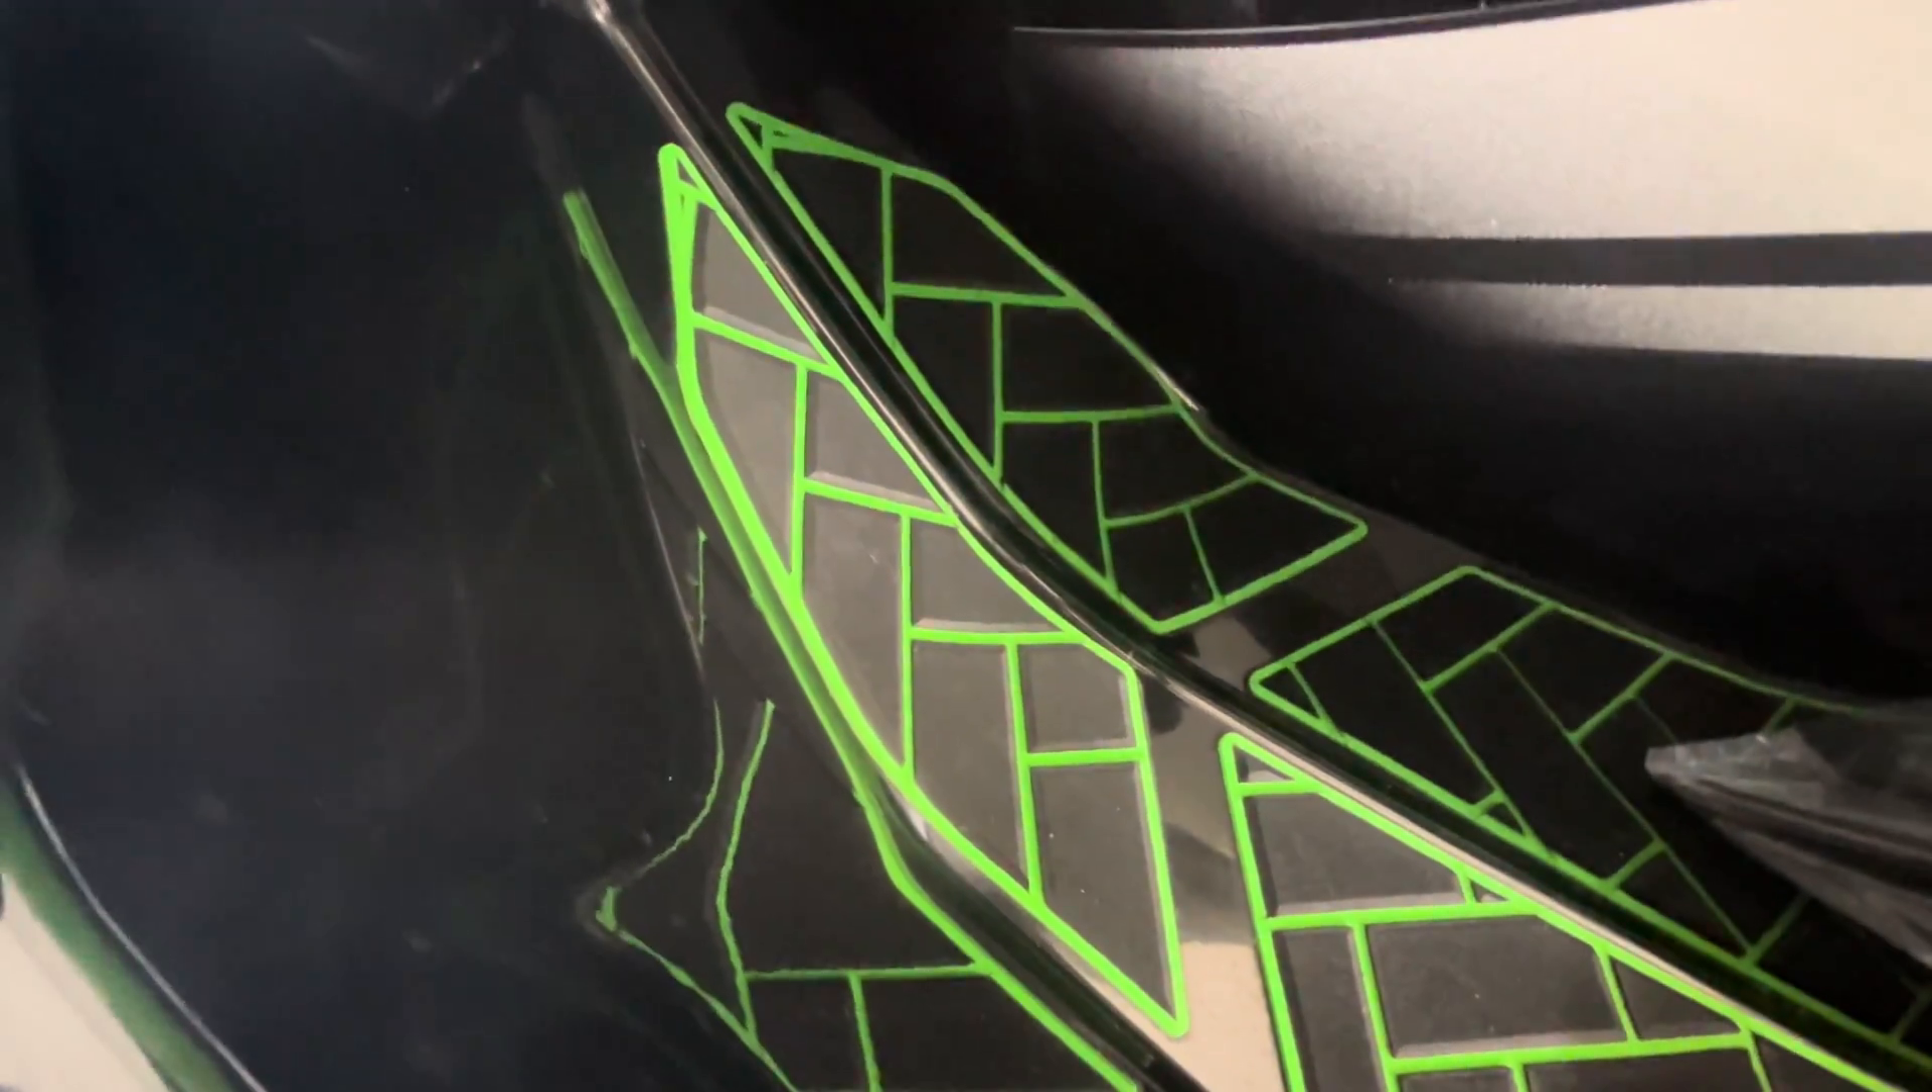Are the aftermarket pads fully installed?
Yes.